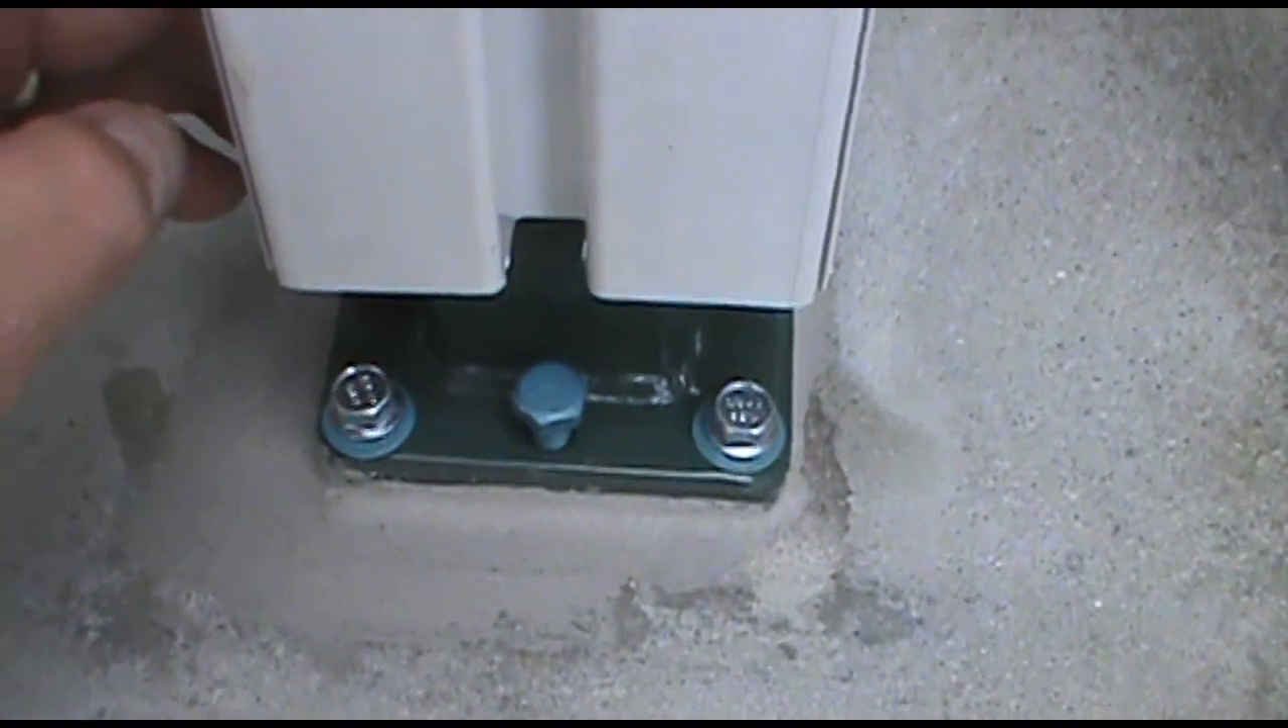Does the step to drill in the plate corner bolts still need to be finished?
No.